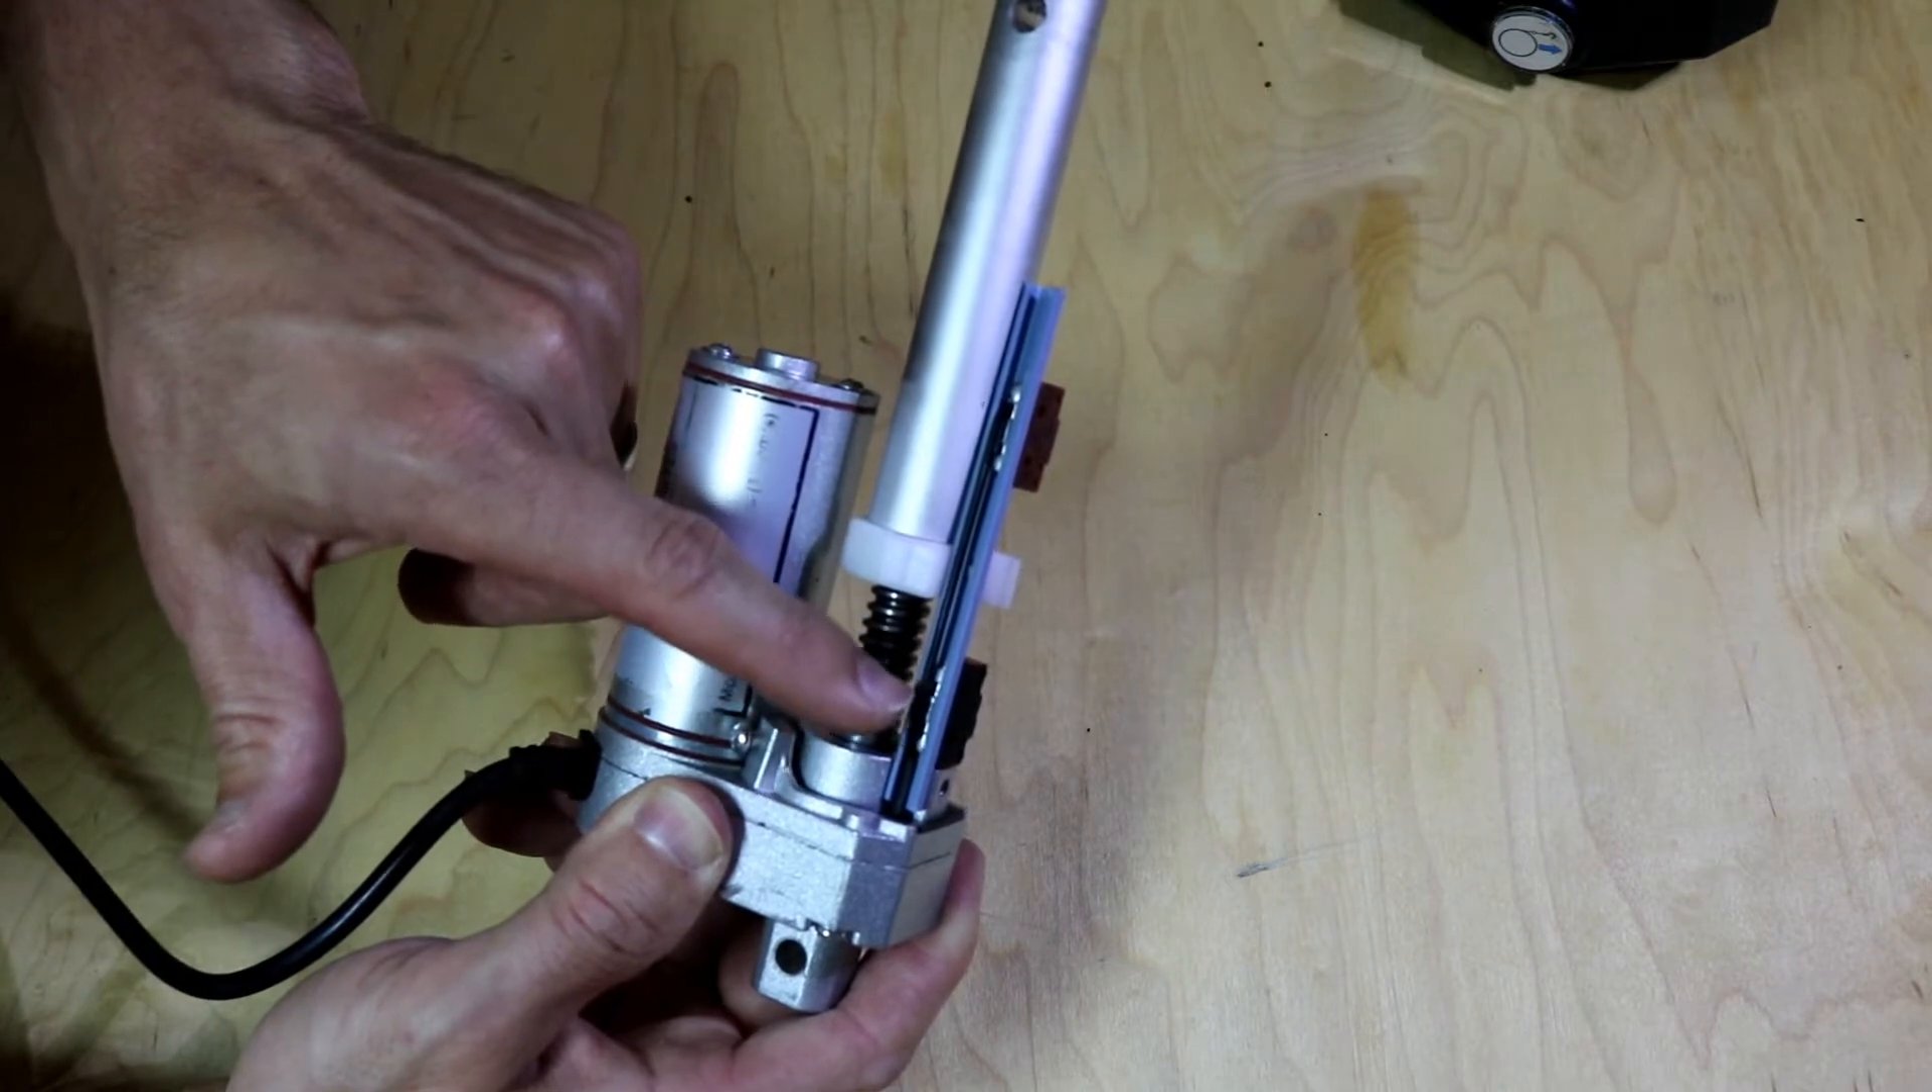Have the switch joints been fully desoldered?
No.